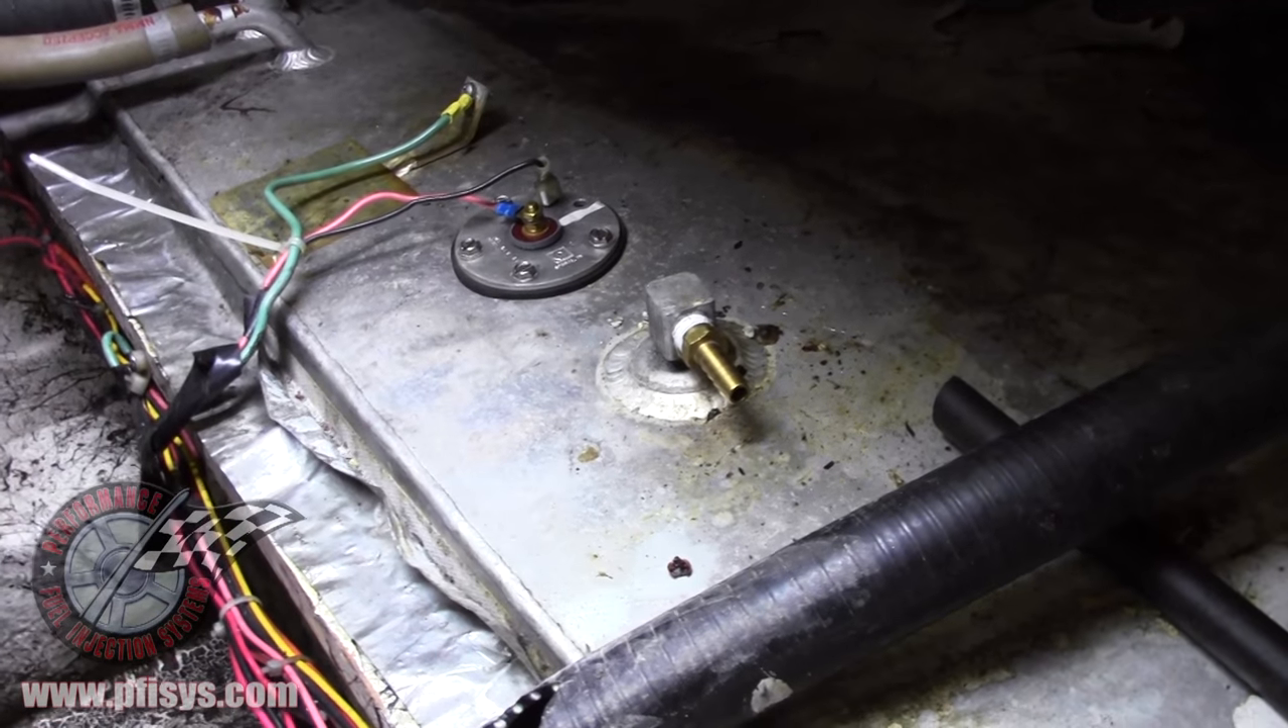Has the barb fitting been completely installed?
Yes.